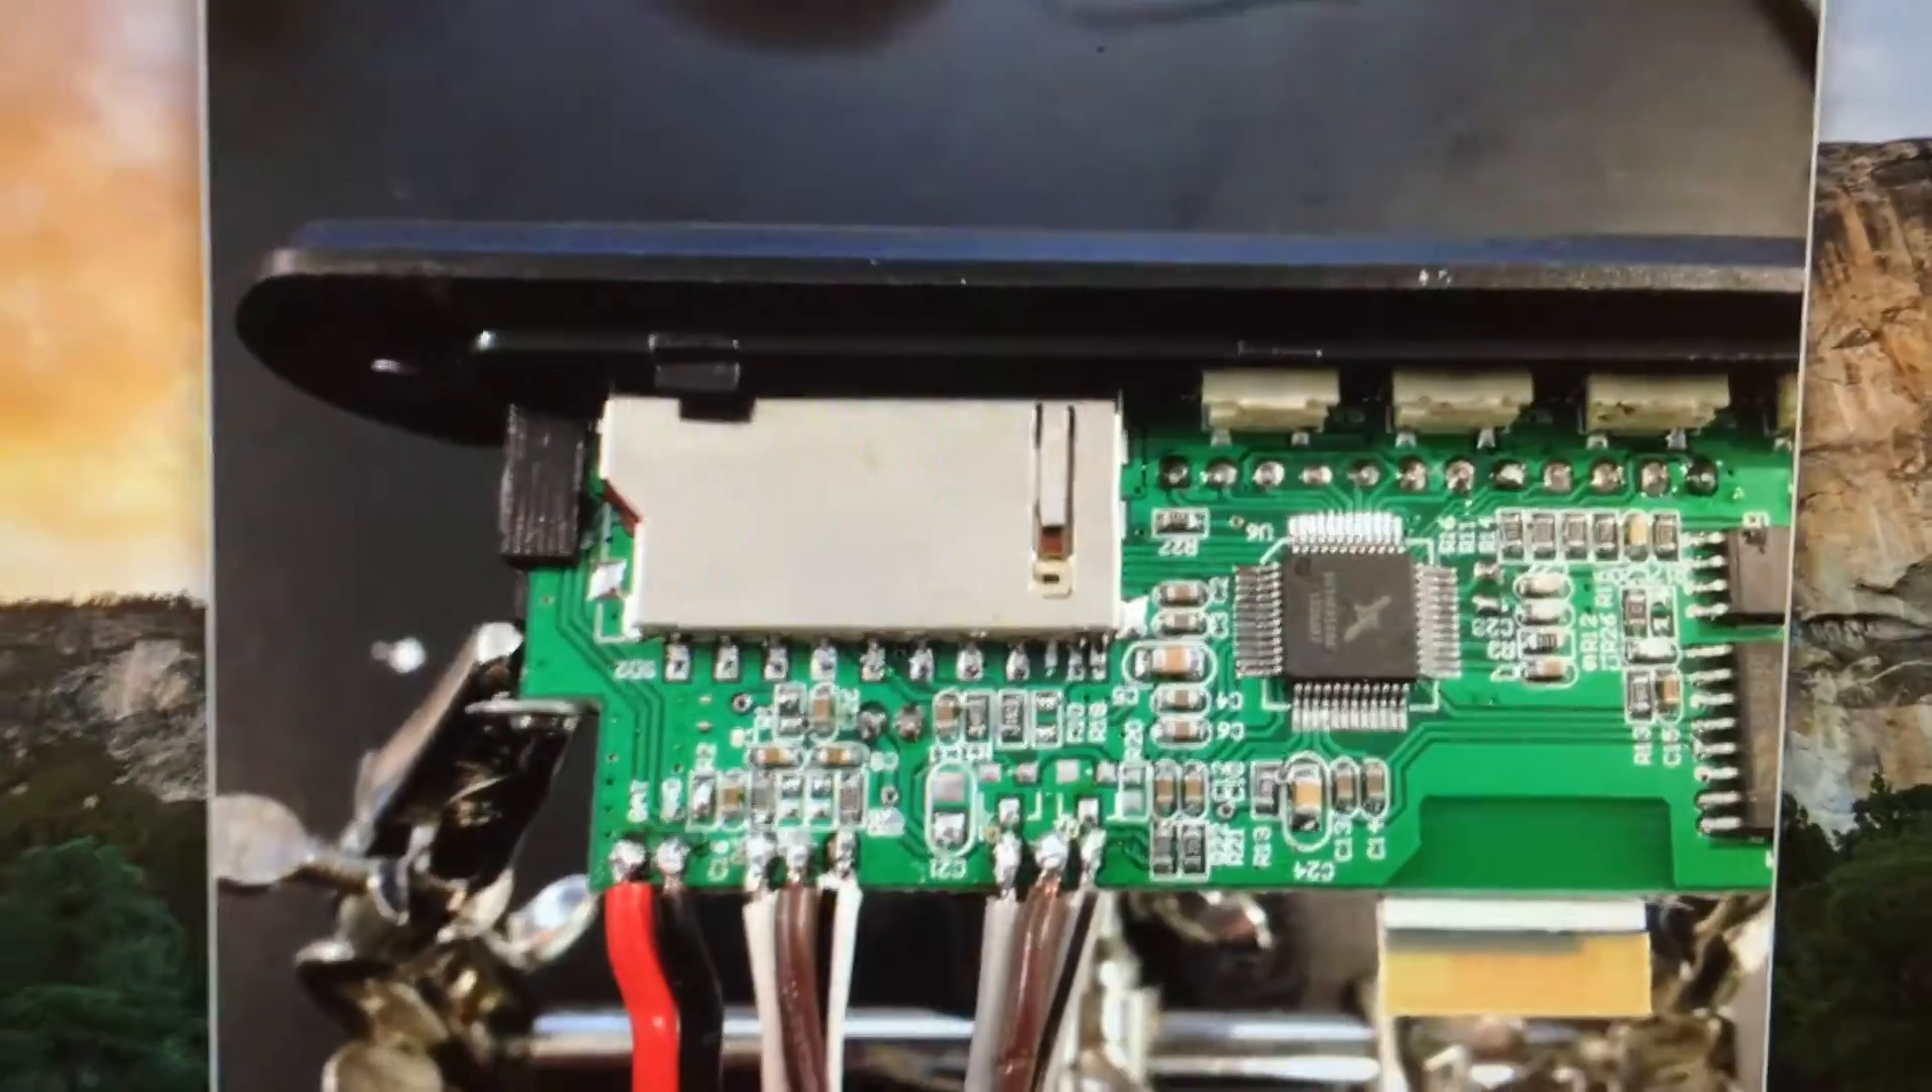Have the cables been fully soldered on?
Yes.